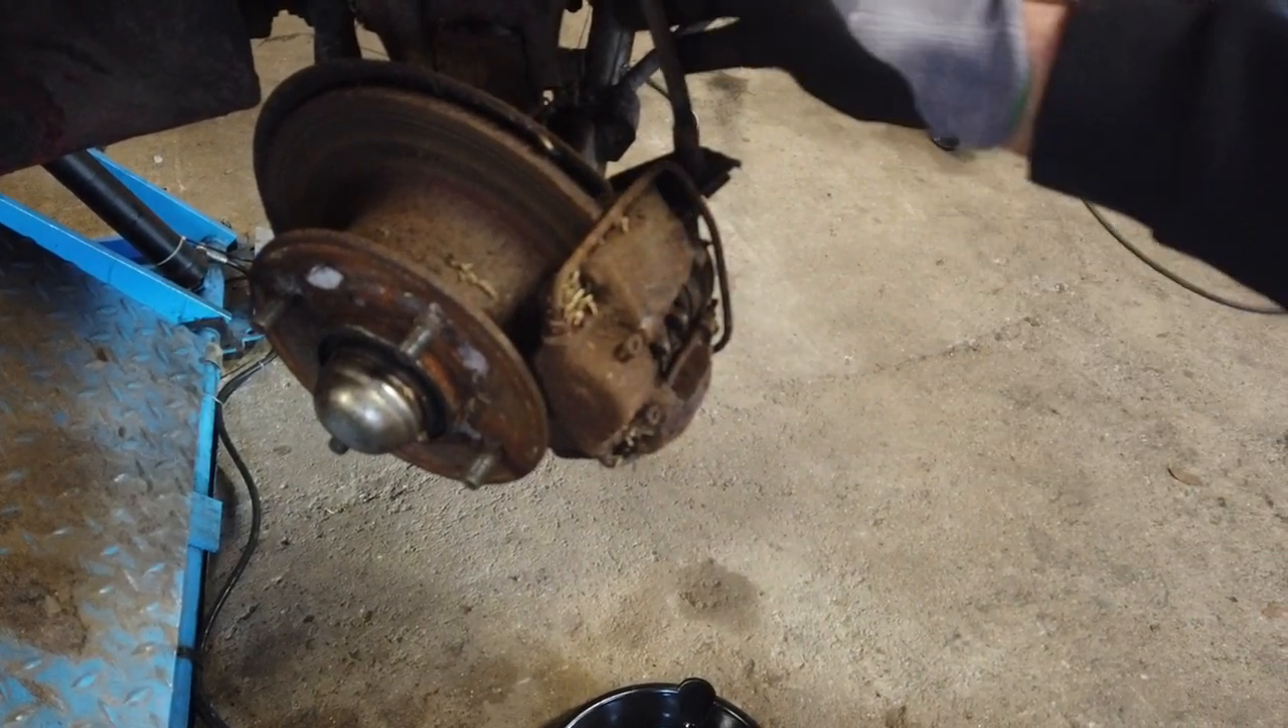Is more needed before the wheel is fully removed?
No.